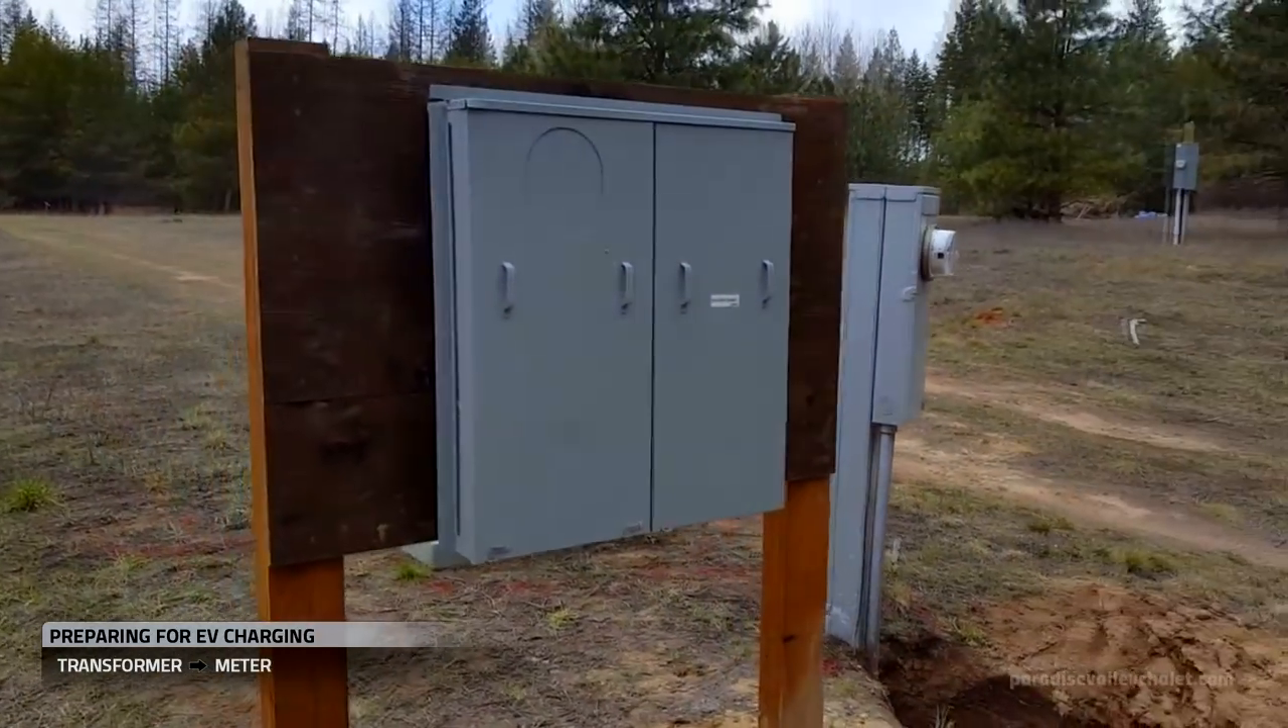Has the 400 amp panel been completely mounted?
Yes.